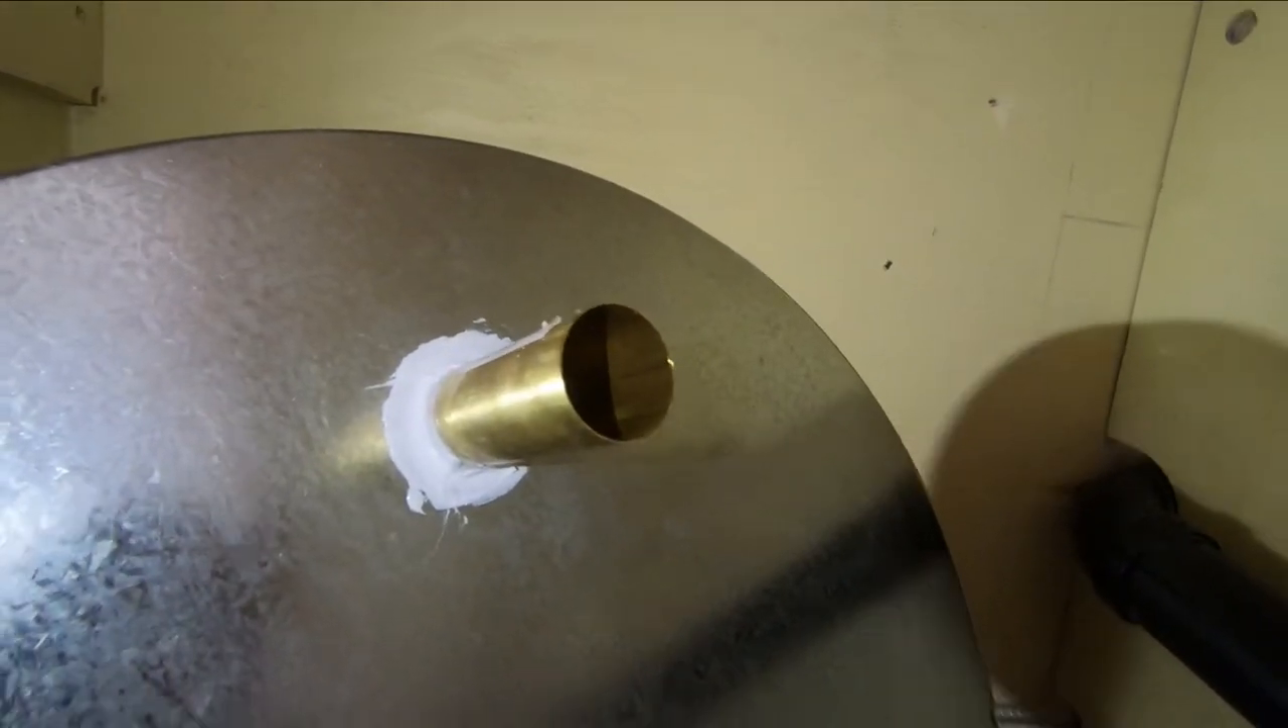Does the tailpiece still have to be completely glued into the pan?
No.